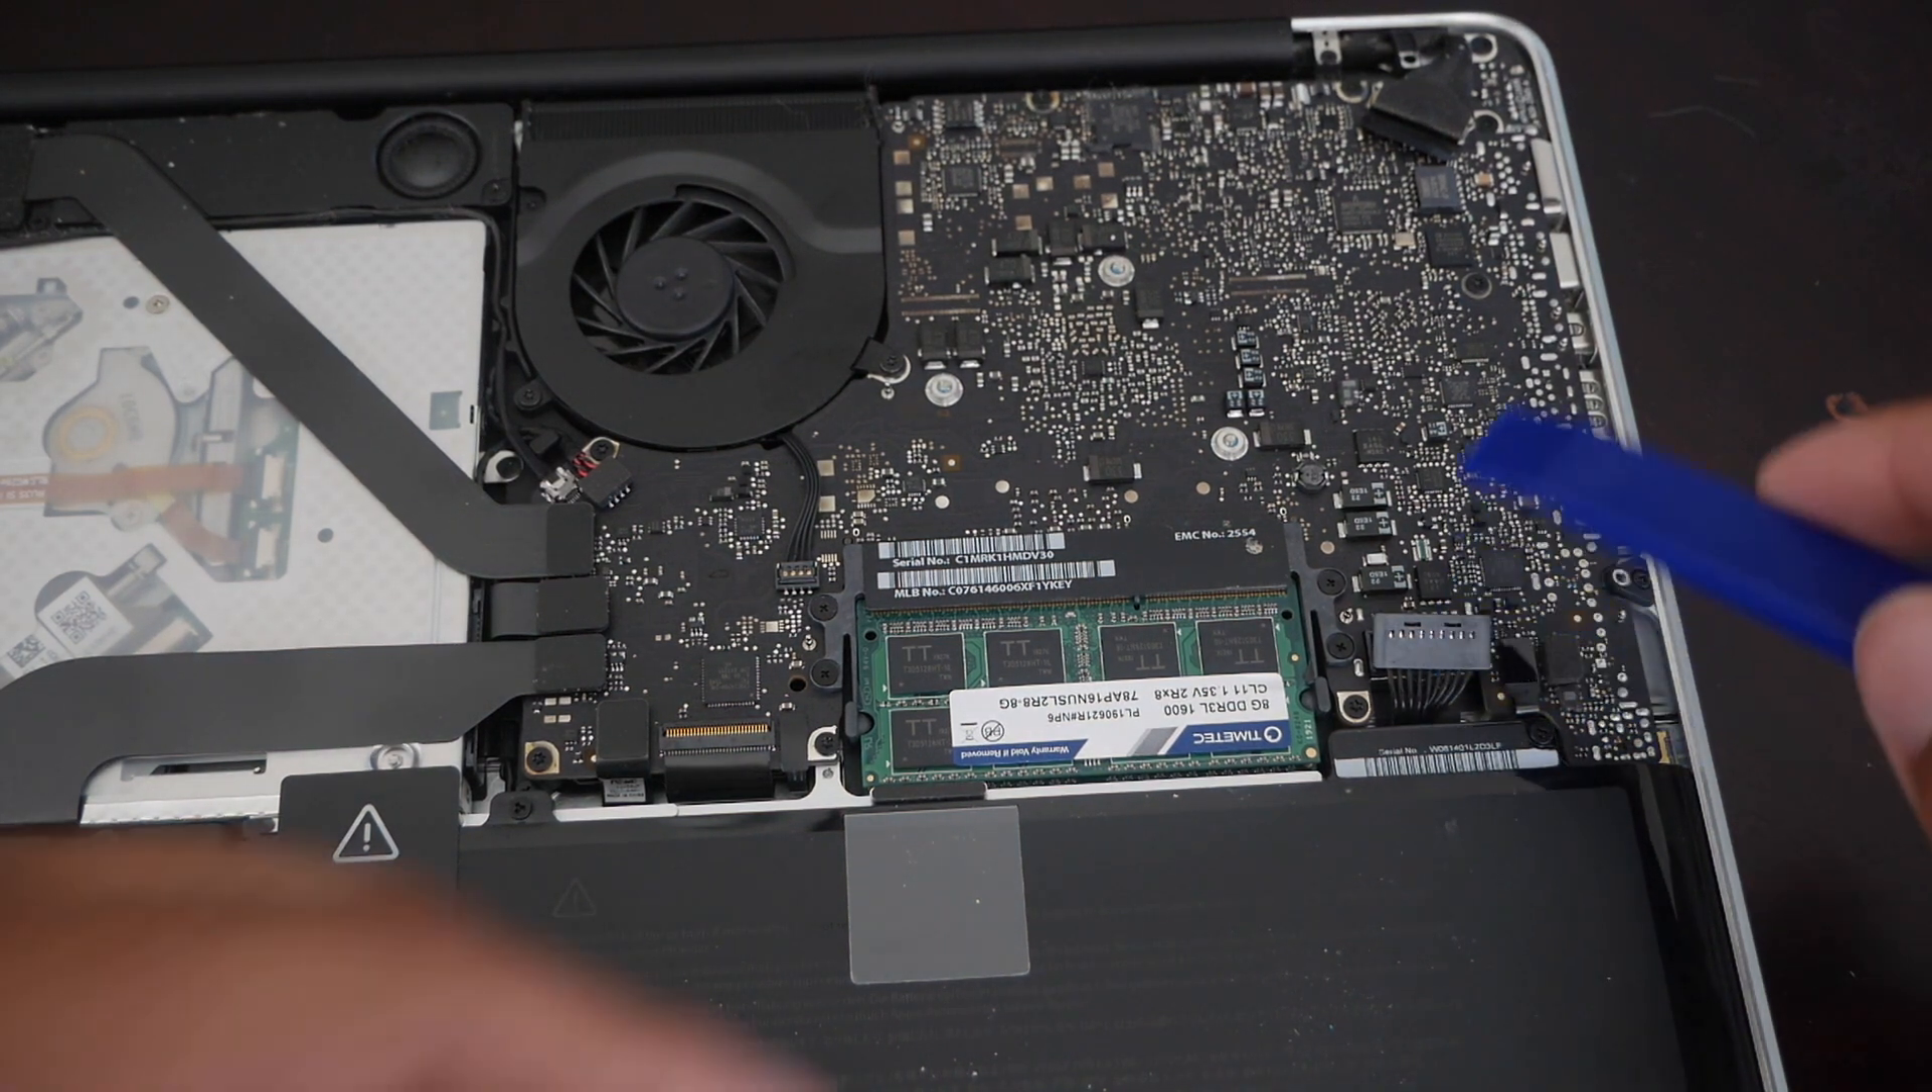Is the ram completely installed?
Yes.